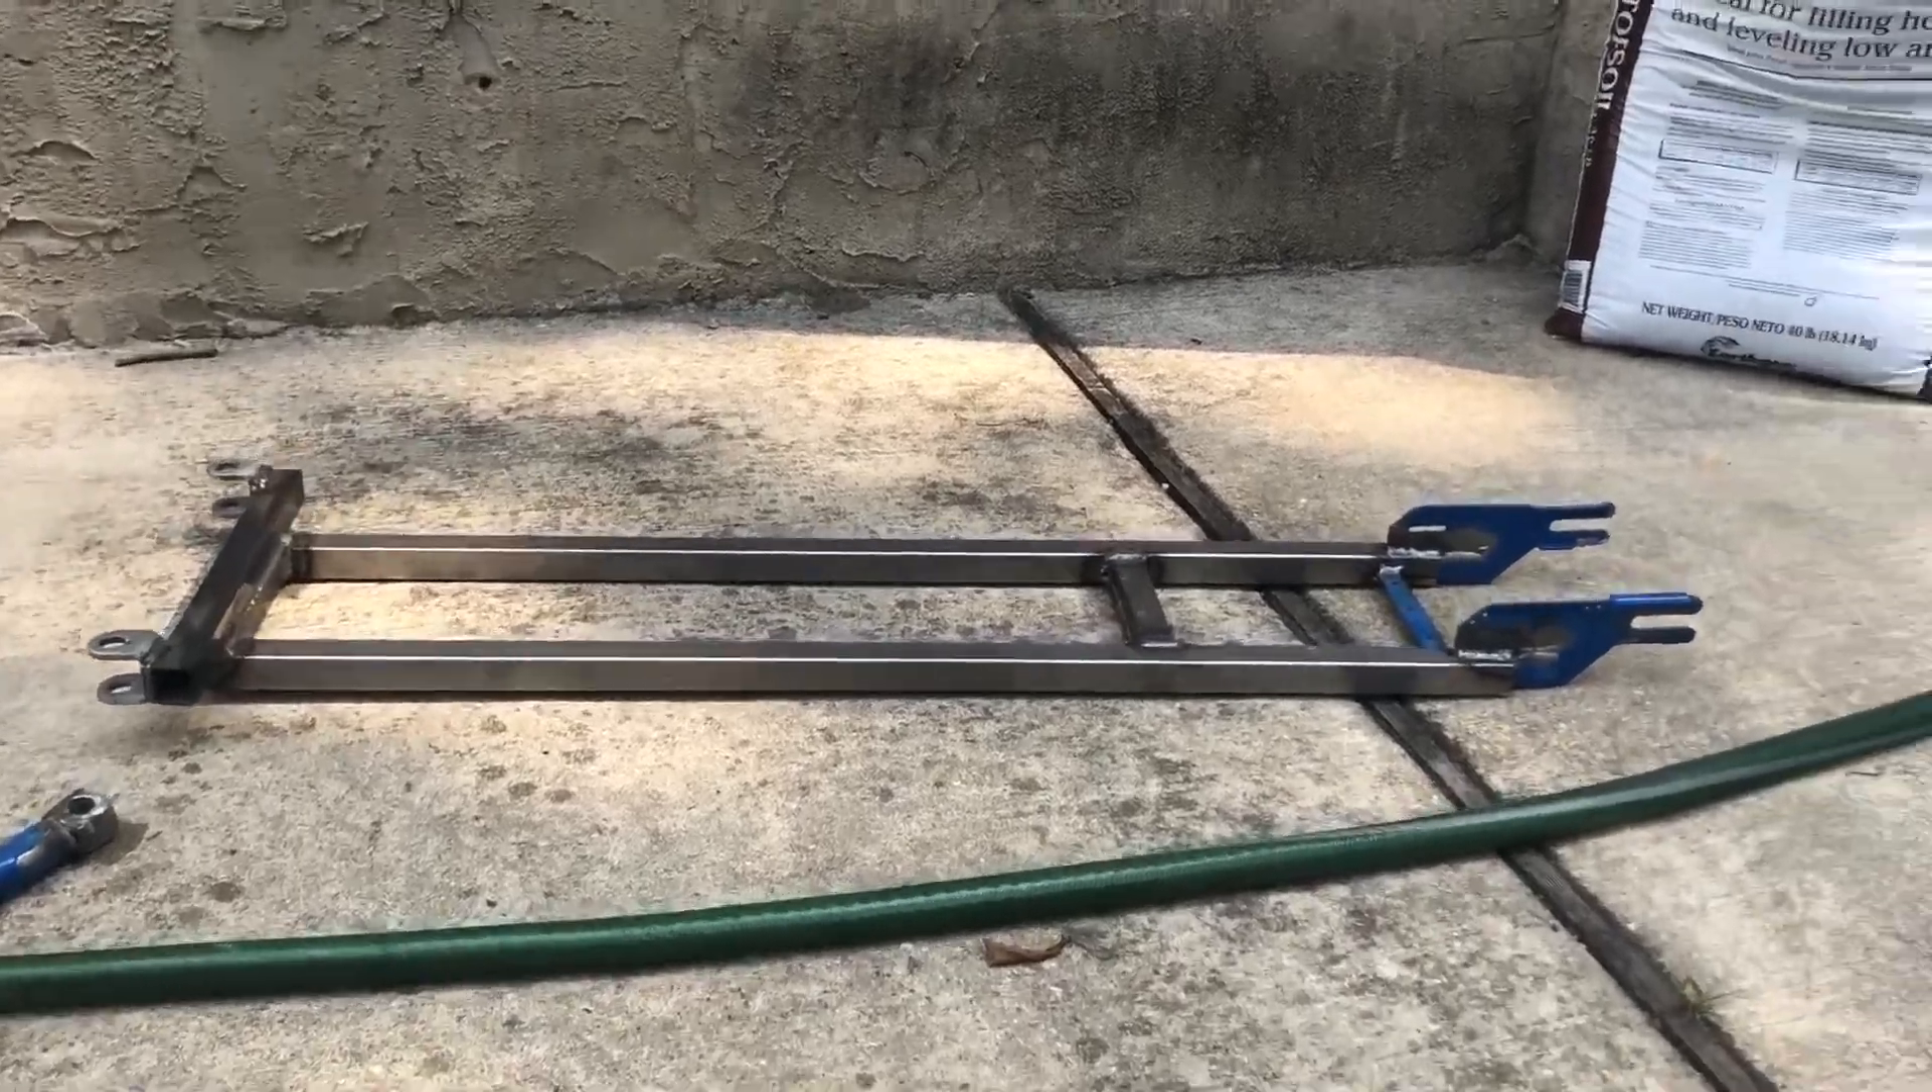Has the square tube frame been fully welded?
Yes.